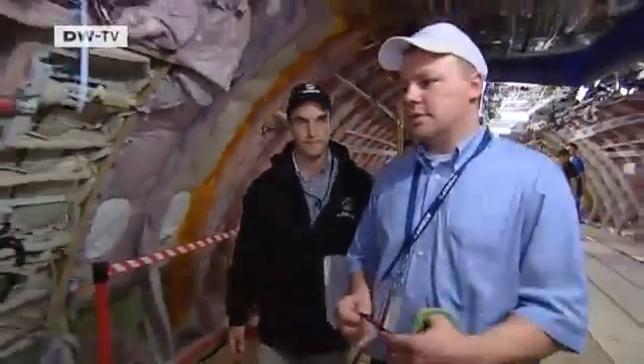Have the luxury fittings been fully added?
No.